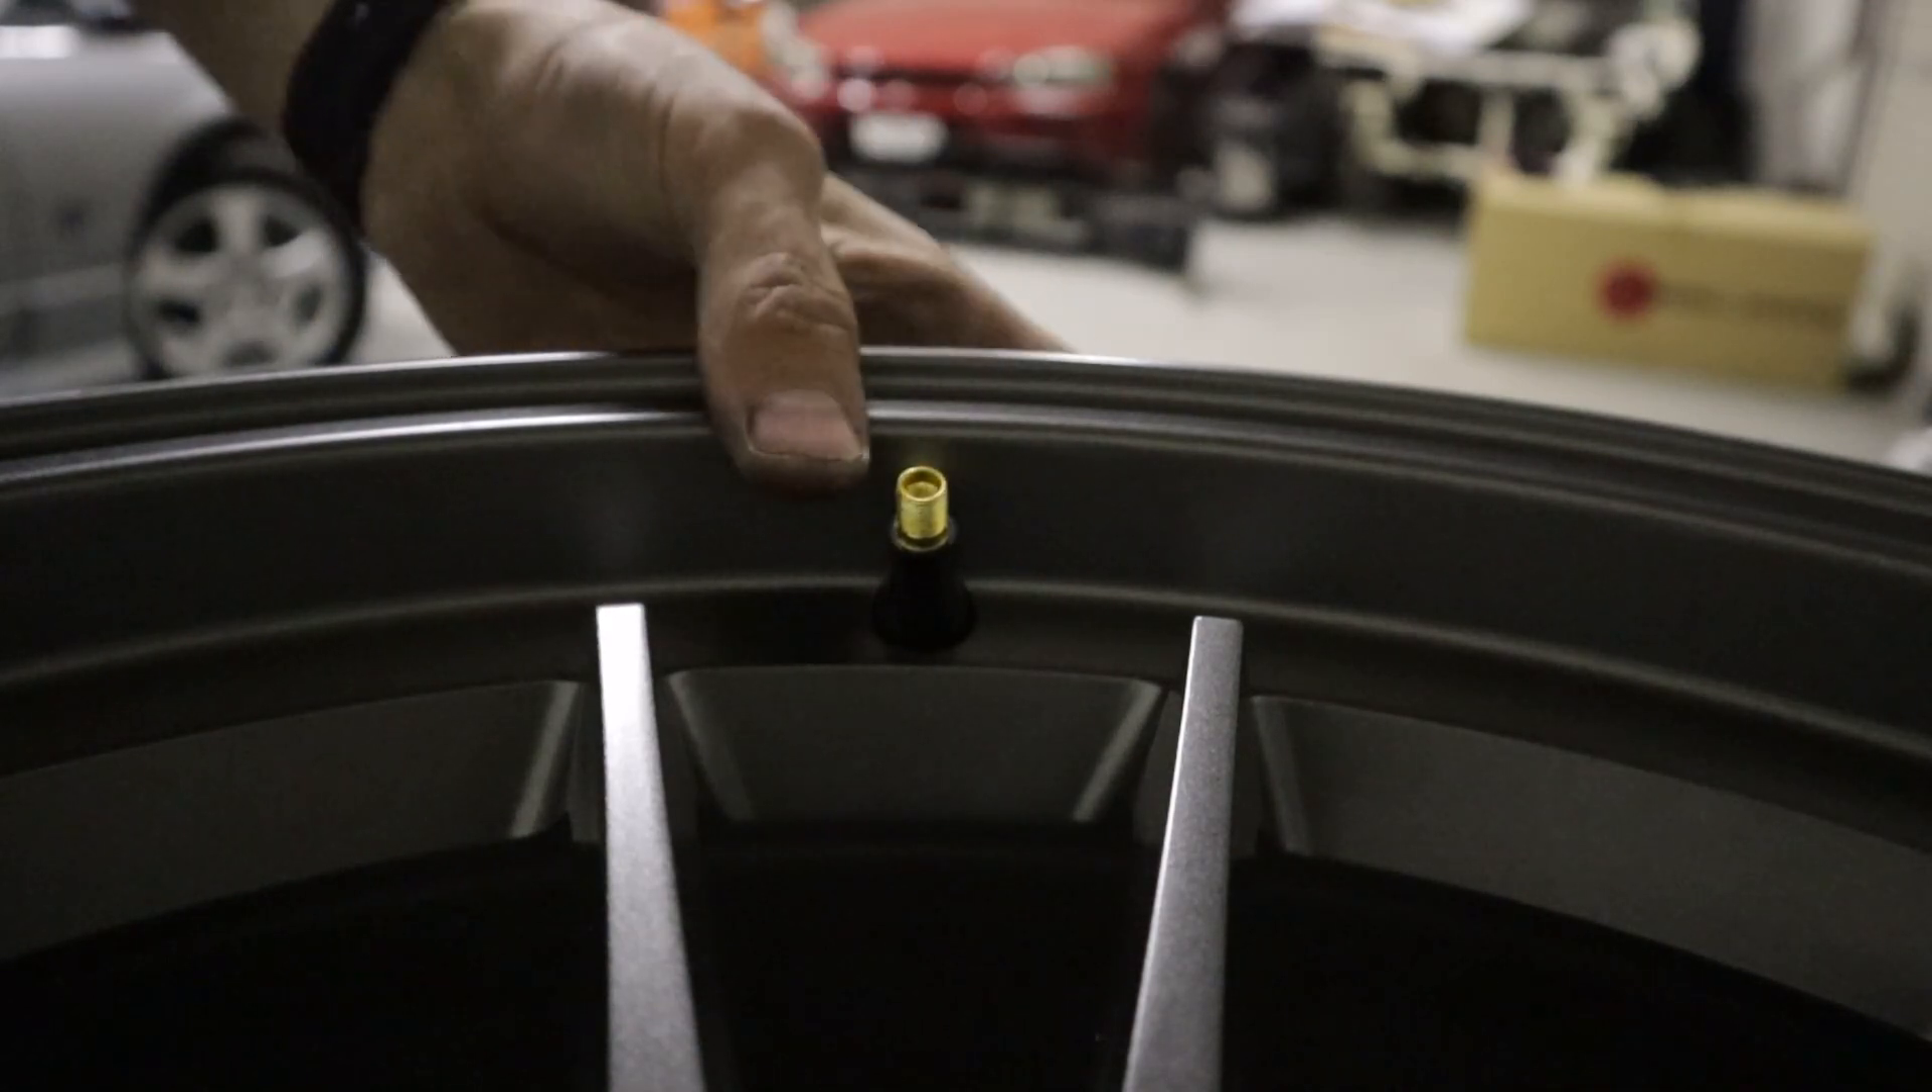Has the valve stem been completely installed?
Yes.